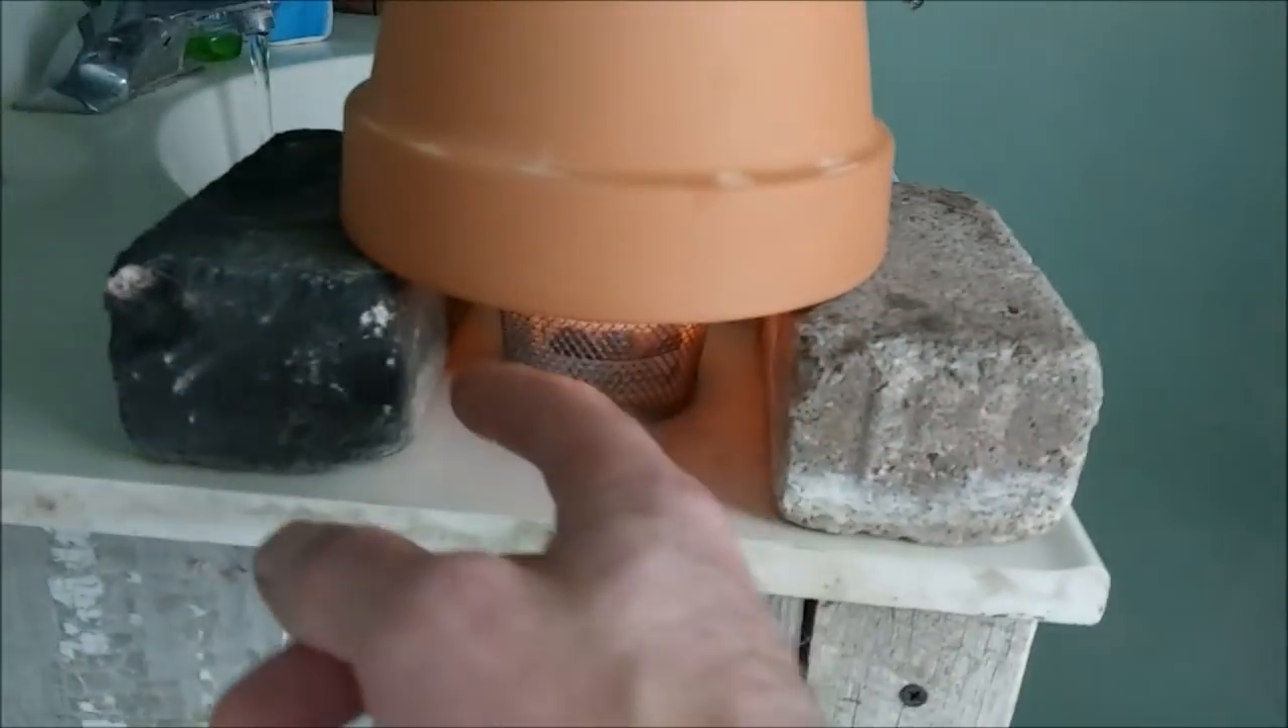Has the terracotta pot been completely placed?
Yes.